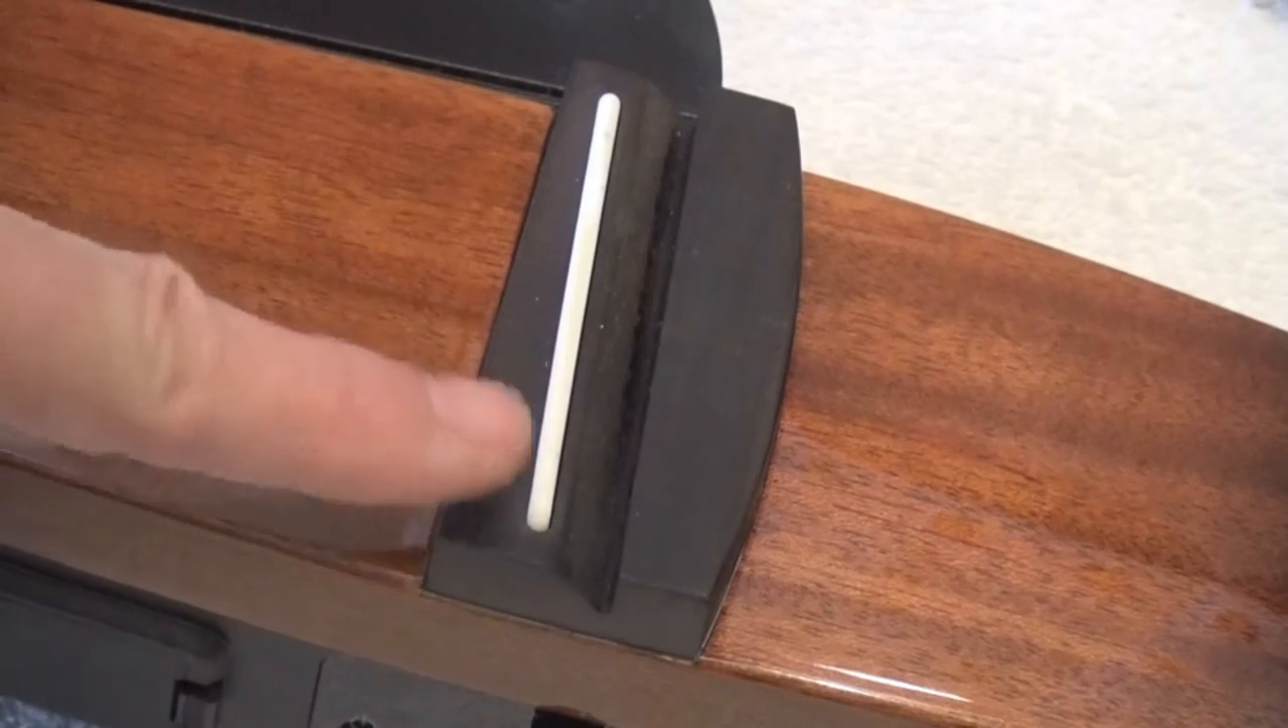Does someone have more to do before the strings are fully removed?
No.